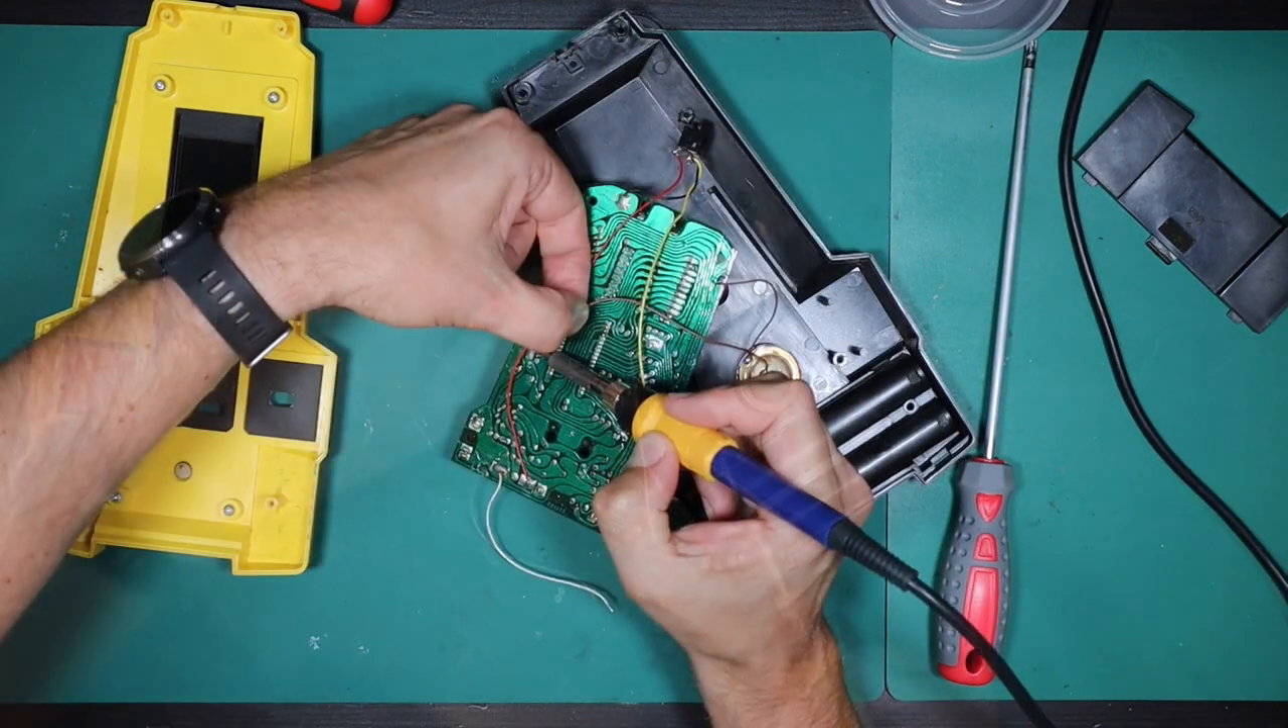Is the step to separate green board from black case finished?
No.